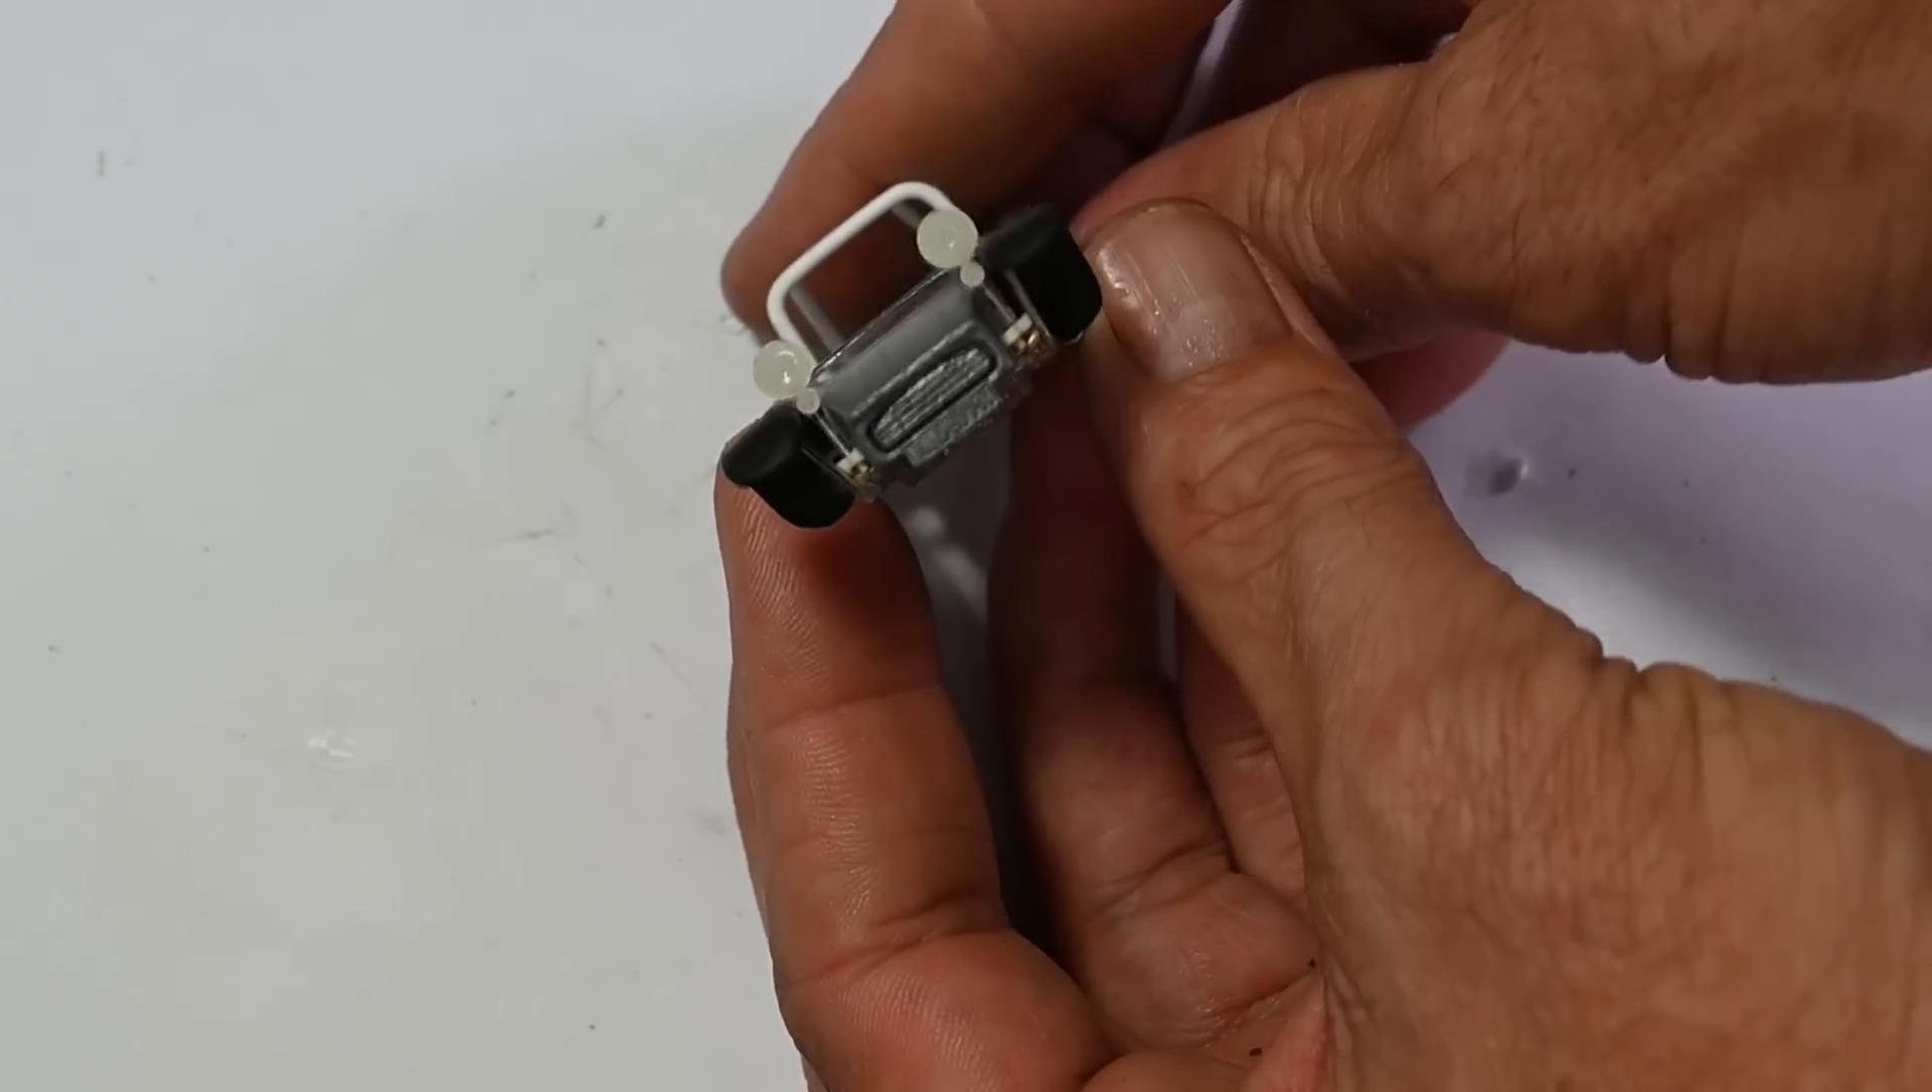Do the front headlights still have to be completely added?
No.